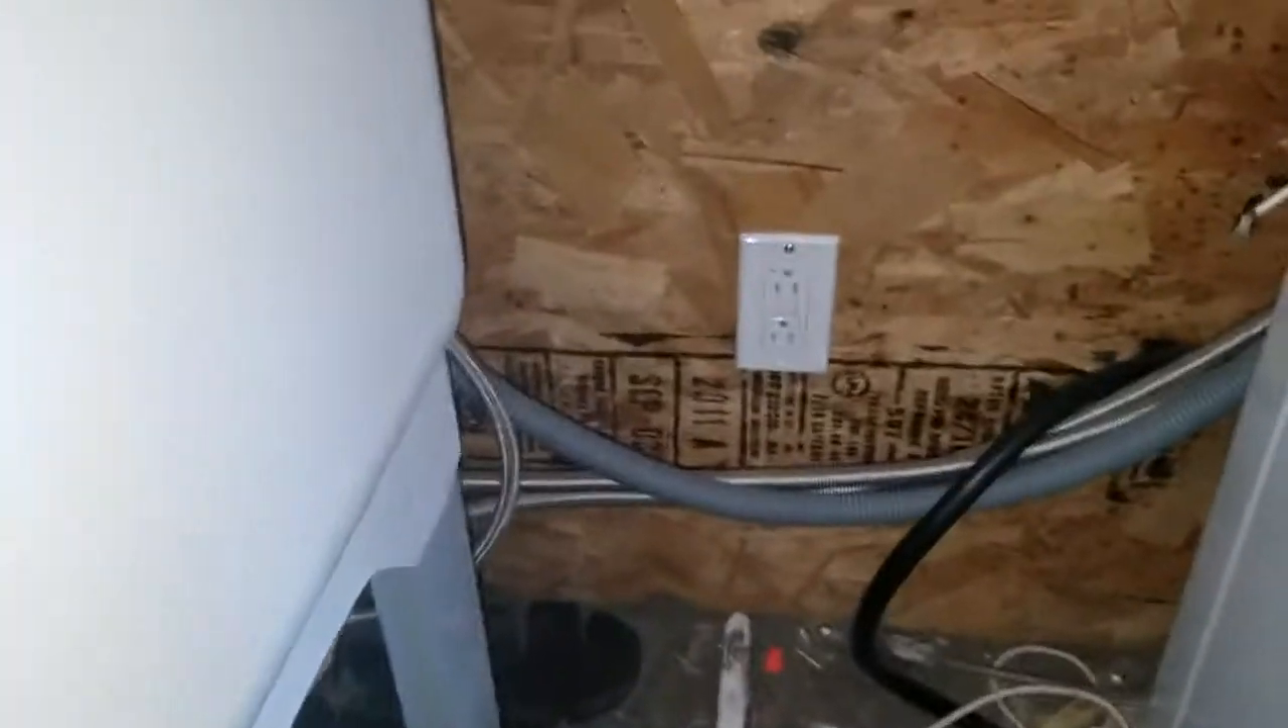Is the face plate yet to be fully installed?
No.